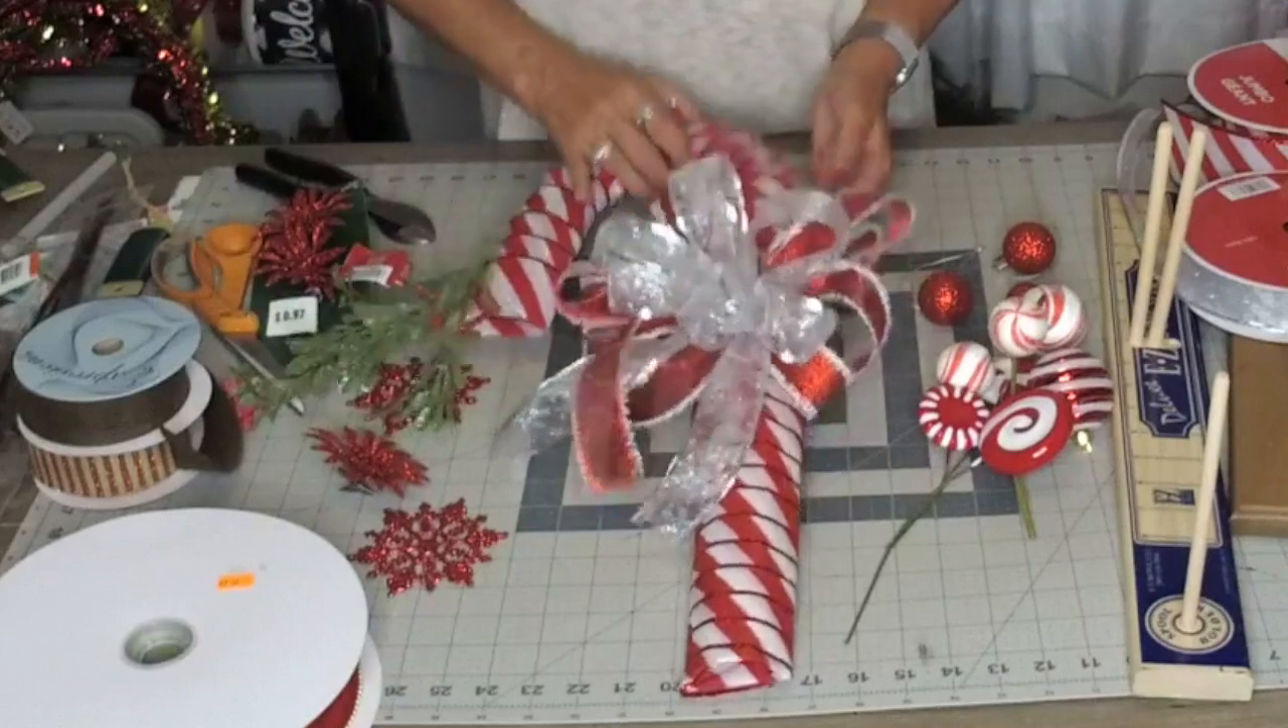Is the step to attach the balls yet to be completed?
Yes.